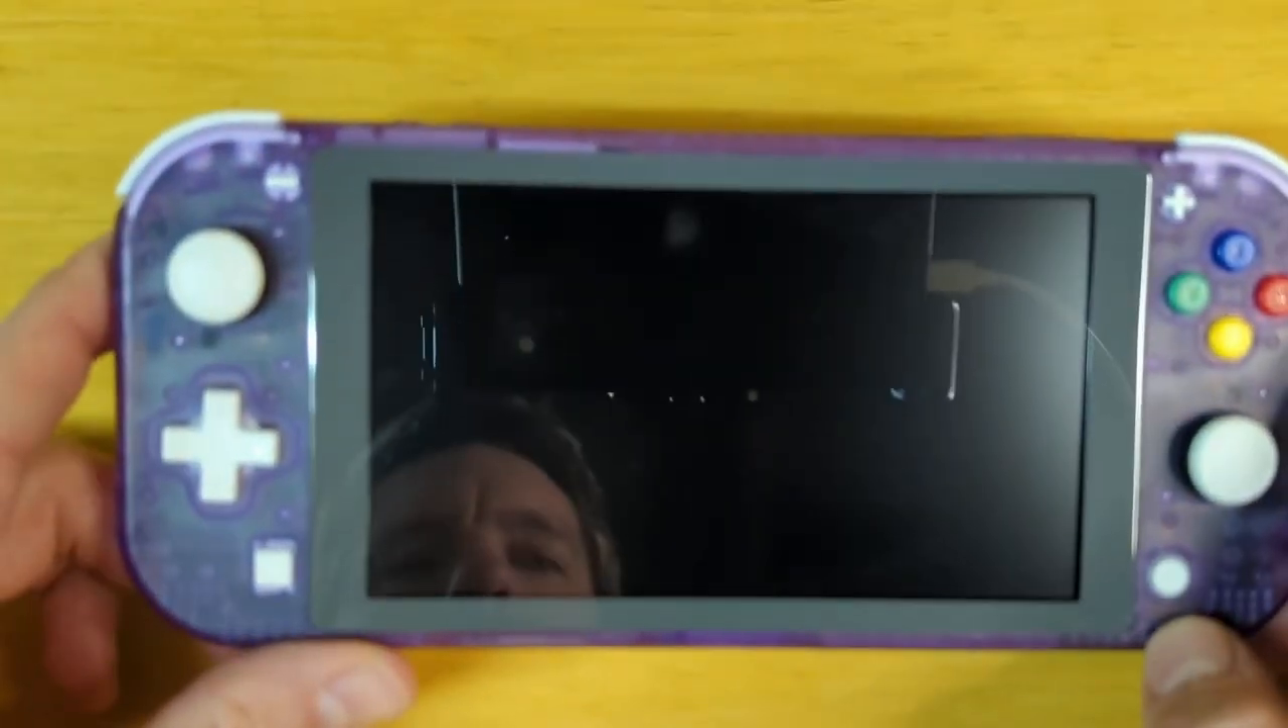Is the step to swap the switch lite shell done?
Yes.